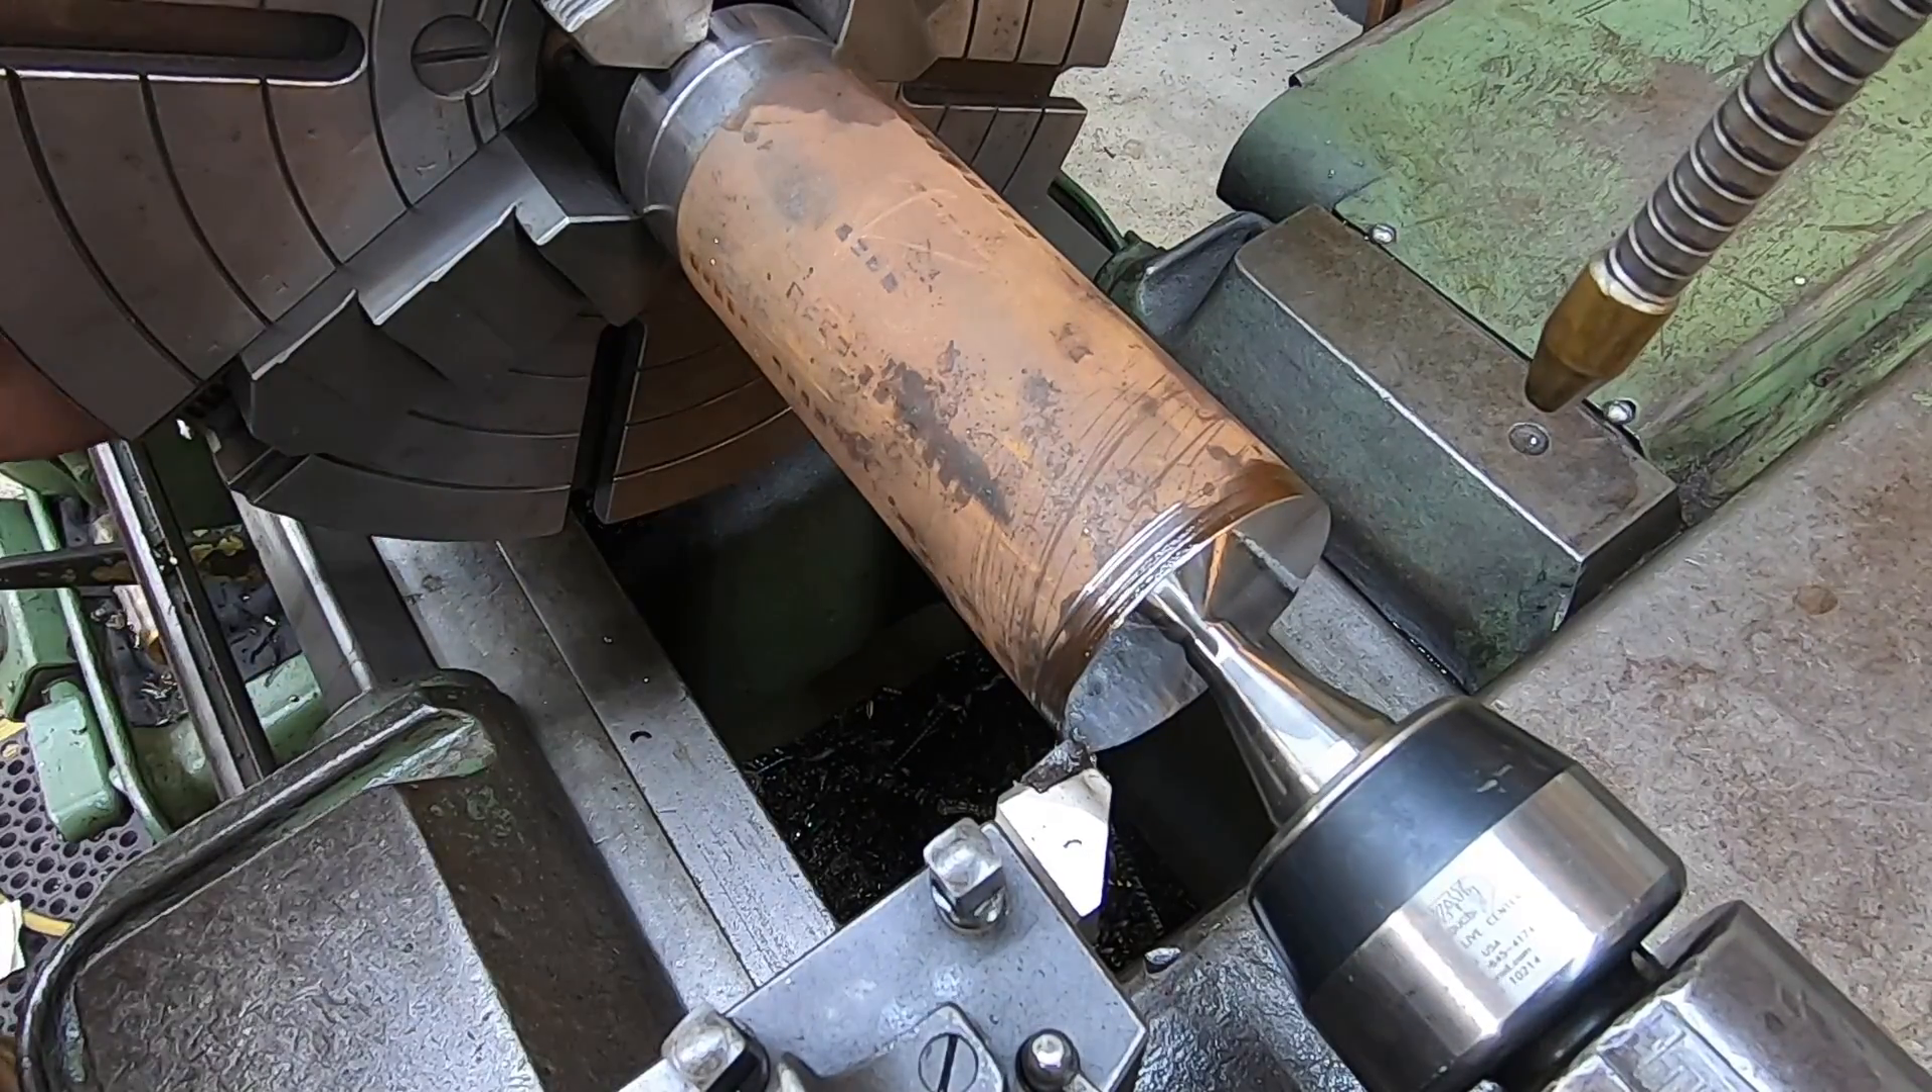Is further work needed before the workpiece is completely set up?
No.